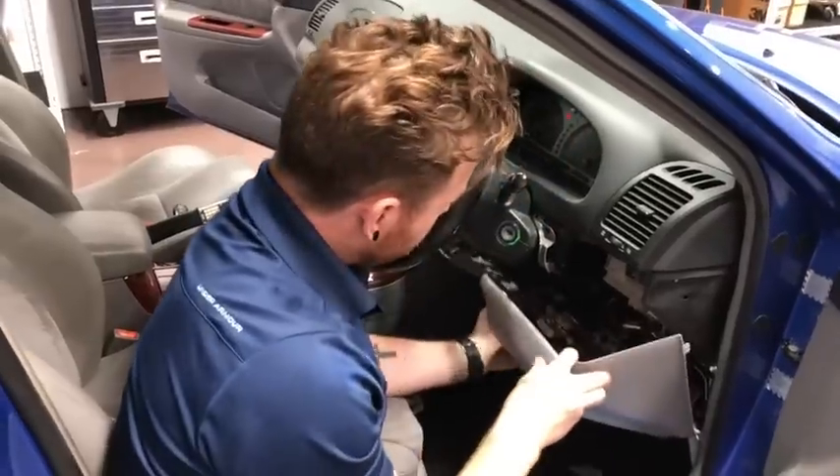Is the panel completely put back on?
No.